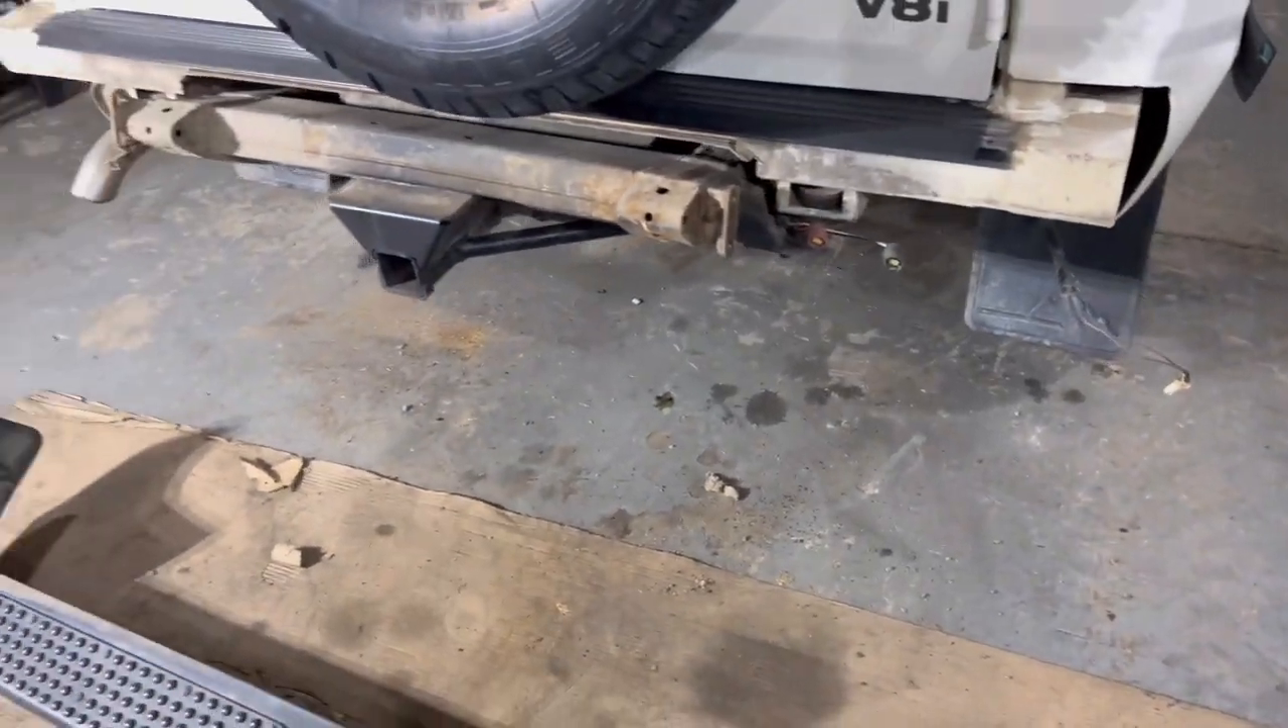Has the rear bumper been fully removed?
Yes.